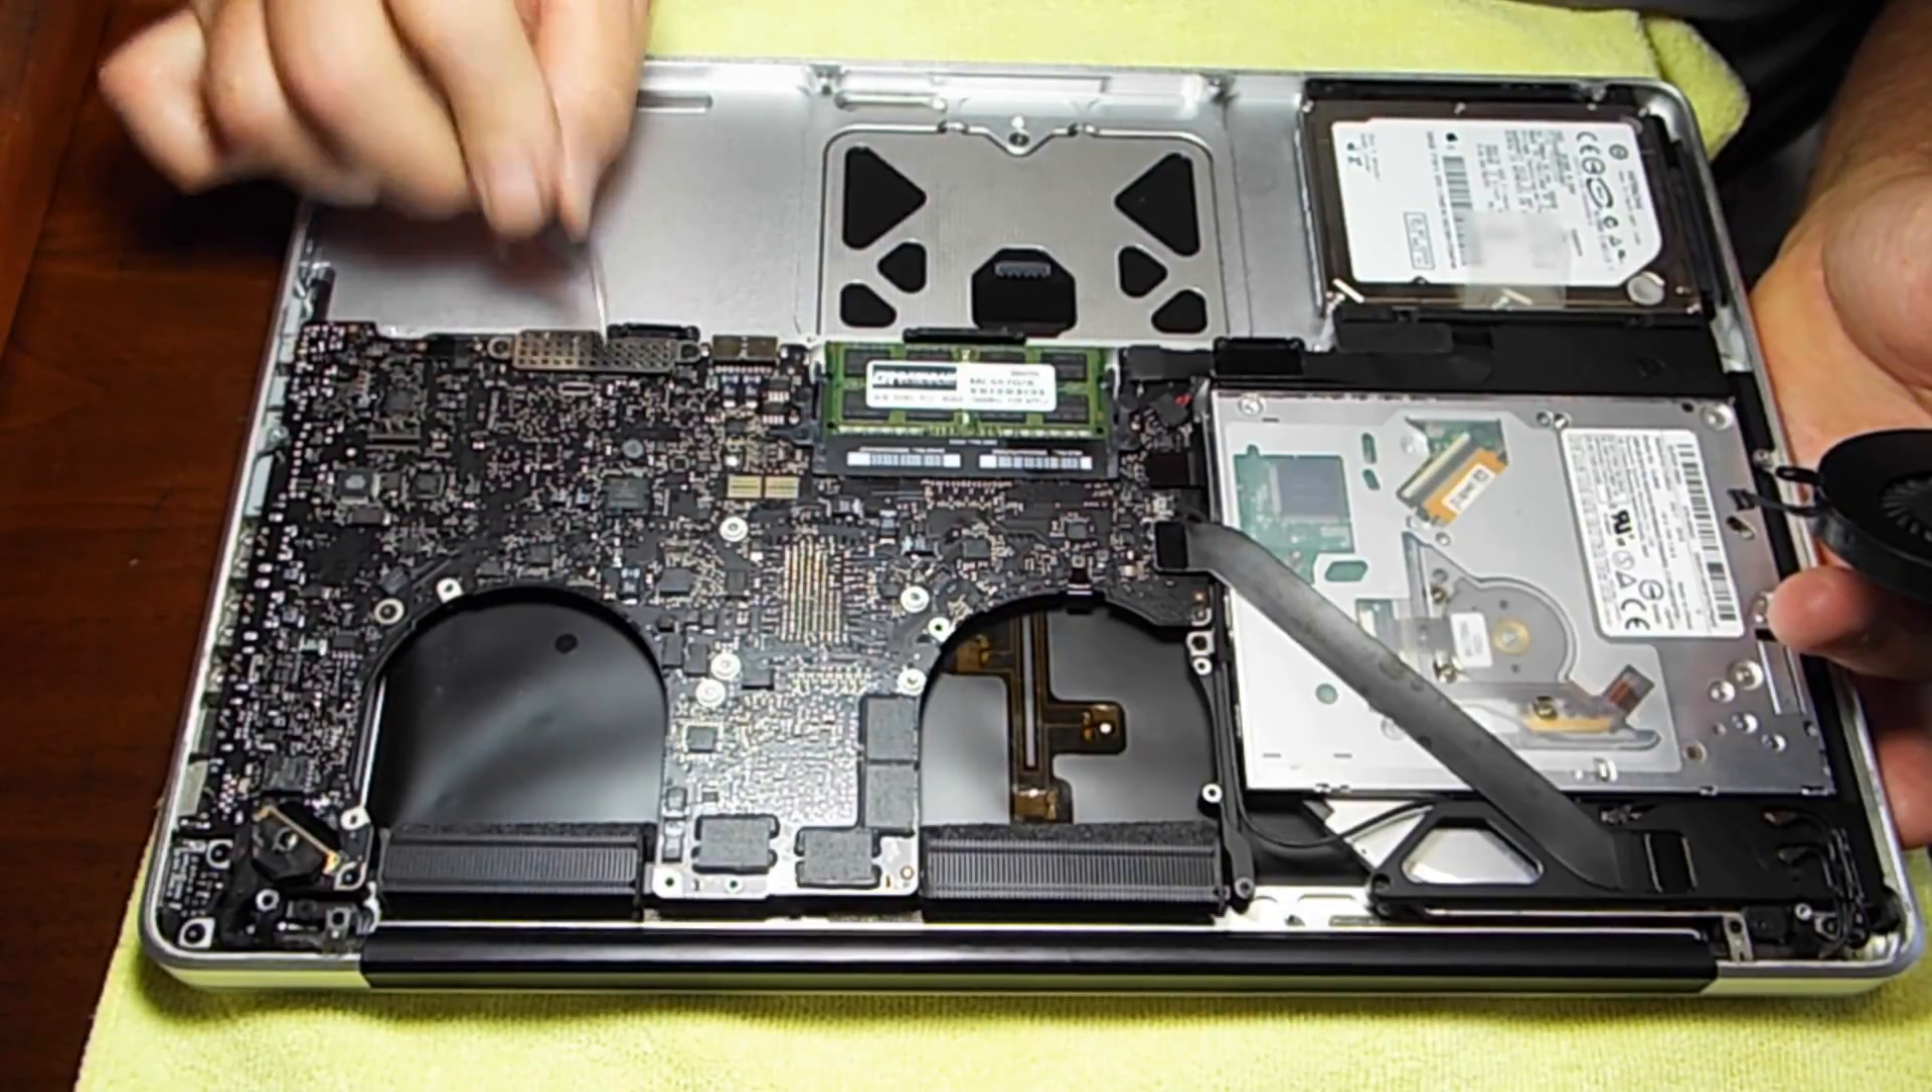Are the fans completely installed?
No.